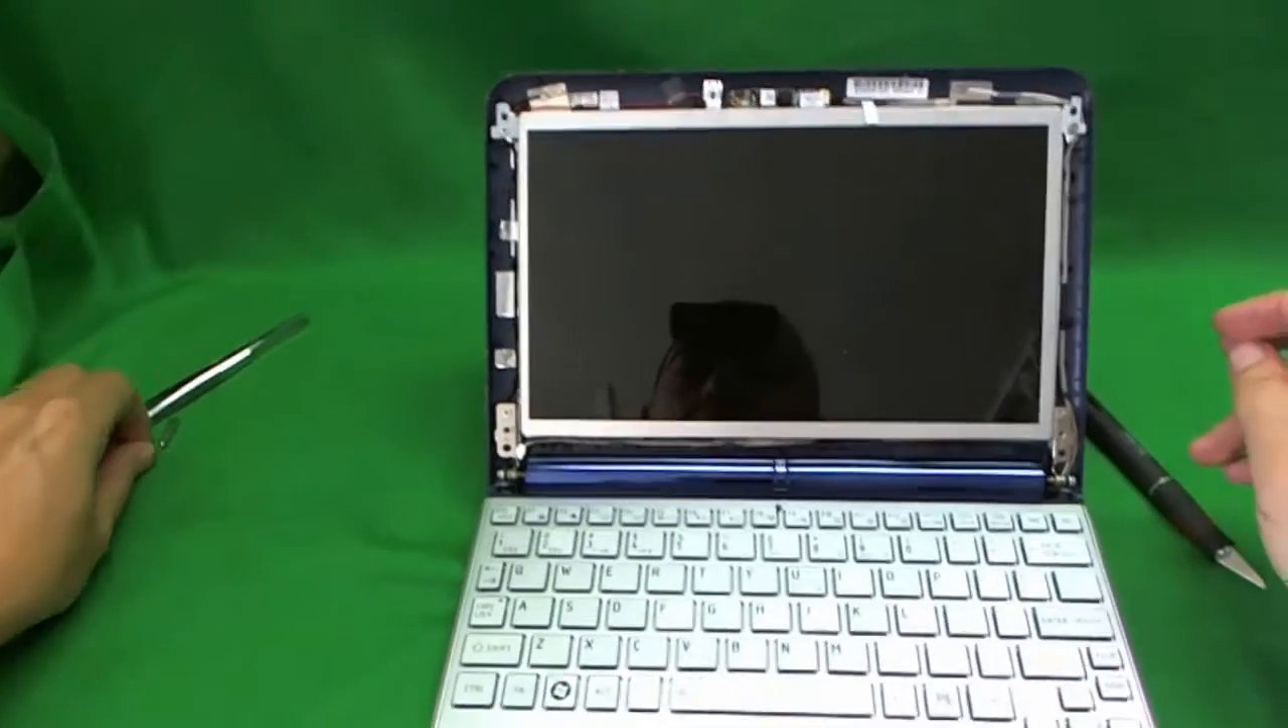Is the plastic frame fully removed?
Yes.